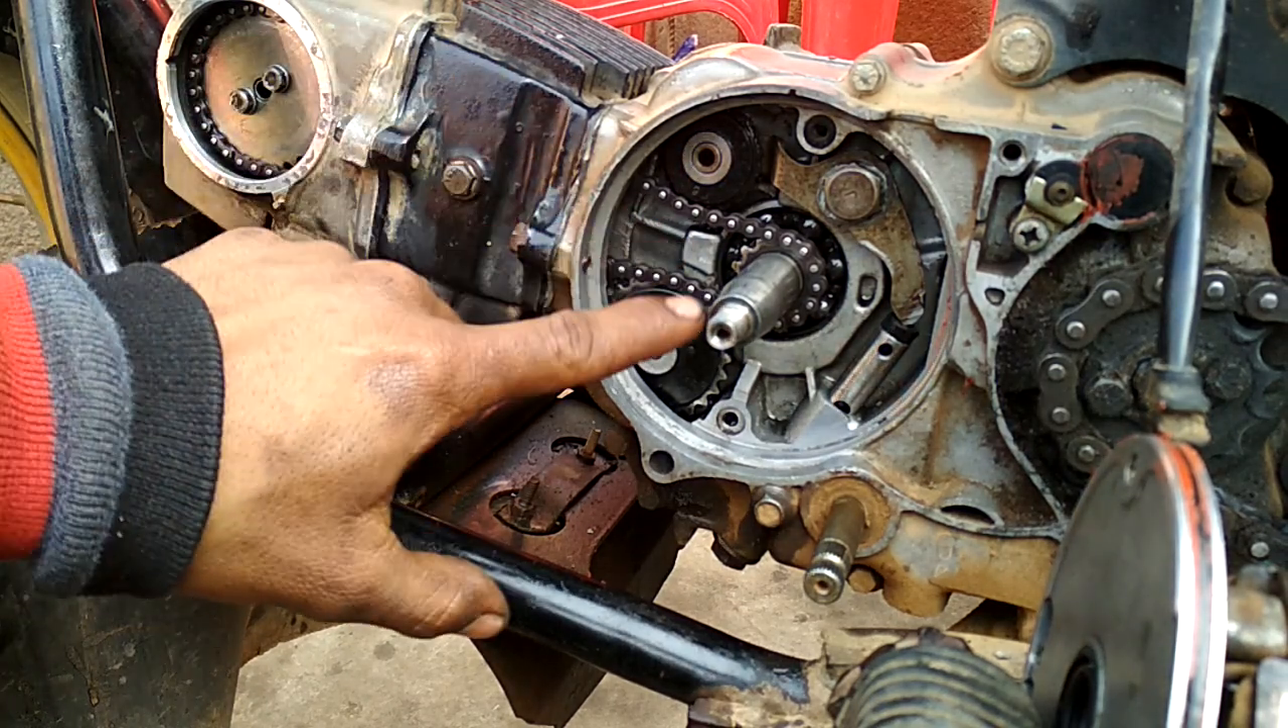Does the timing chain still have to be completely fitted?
No.